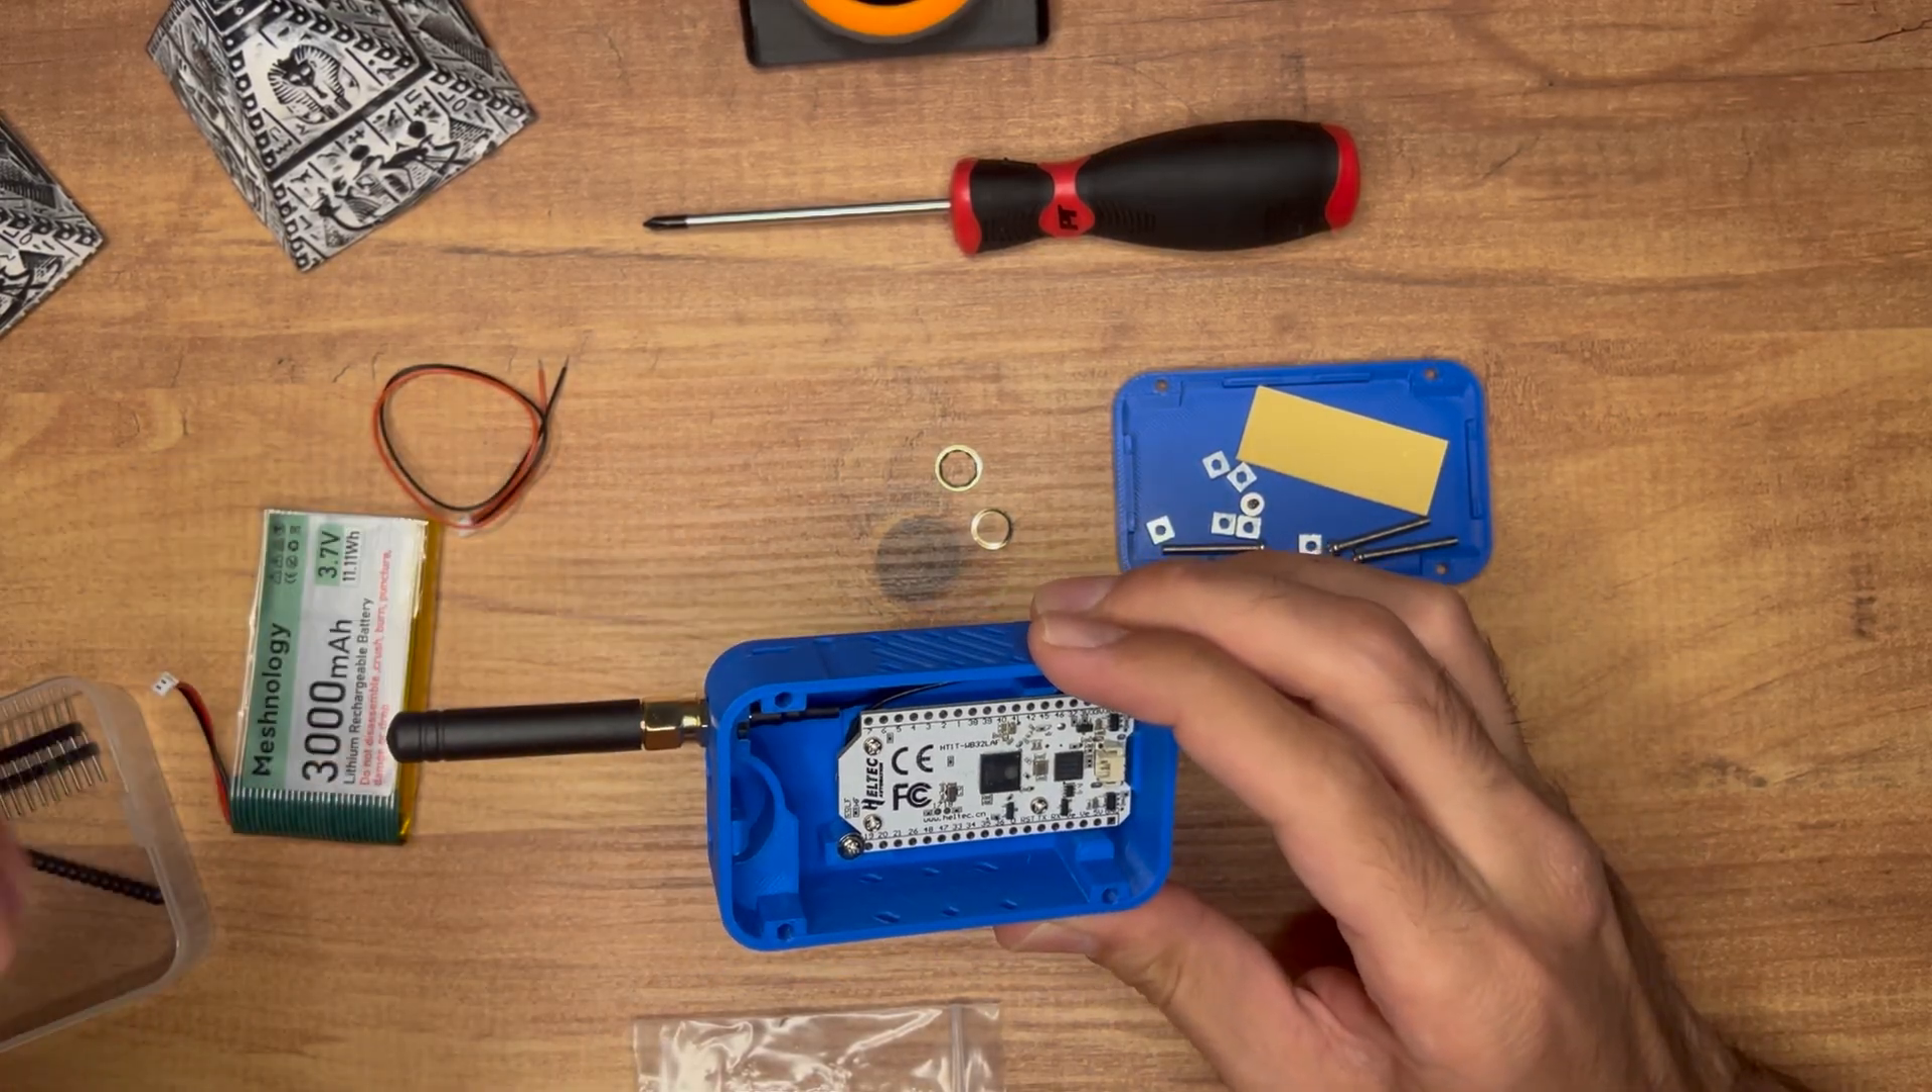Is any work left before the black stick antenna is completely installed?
No.